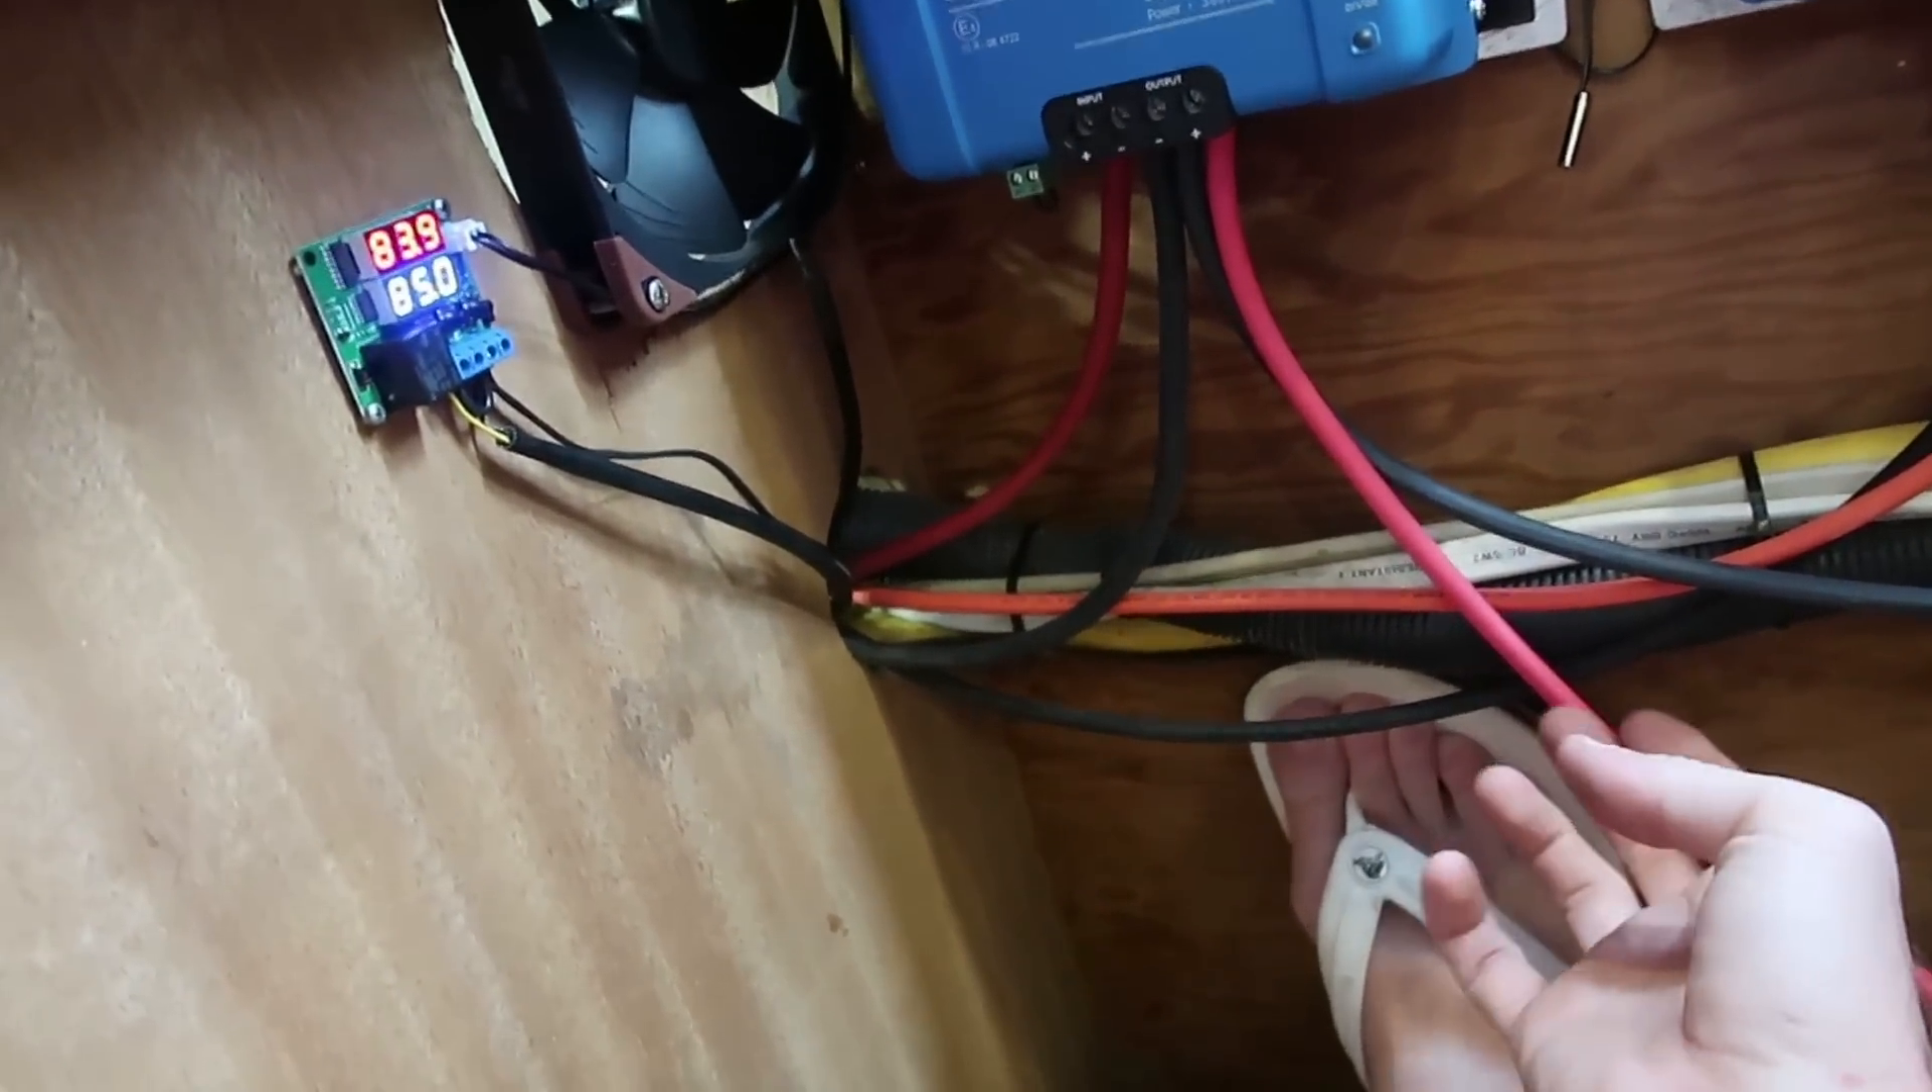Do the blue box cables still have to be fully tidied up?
Yes.